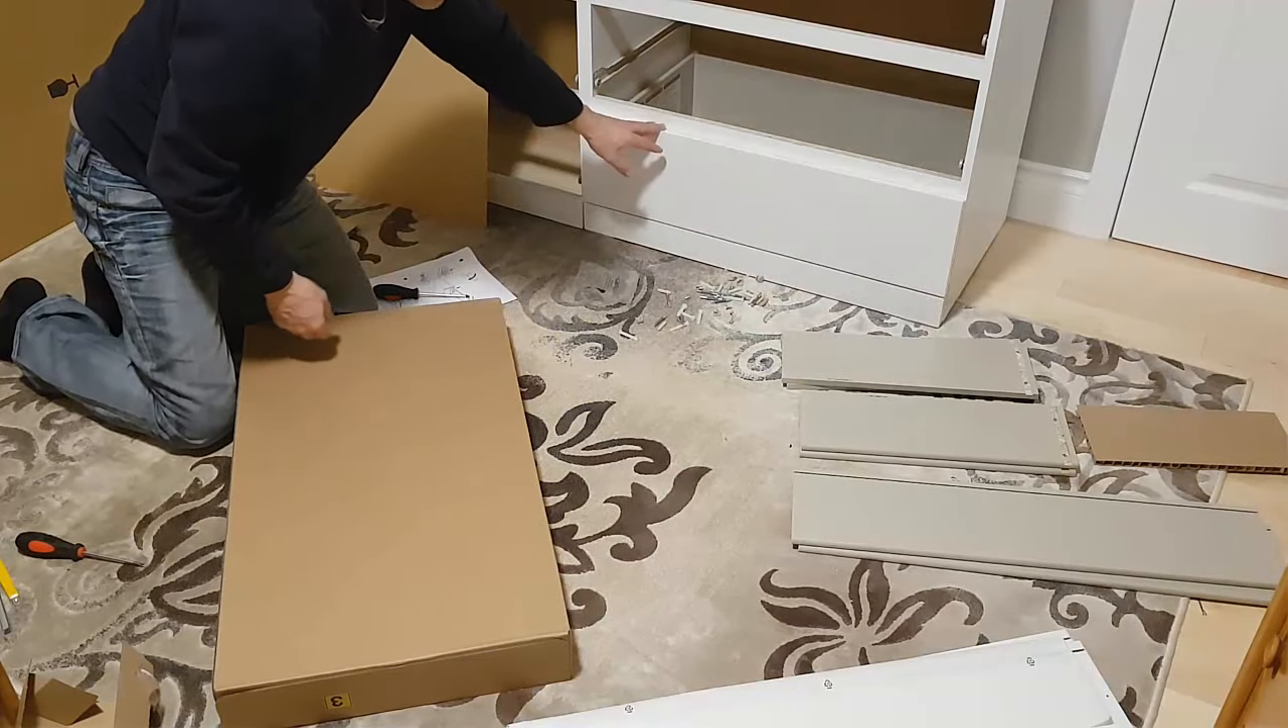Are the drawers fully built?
No.